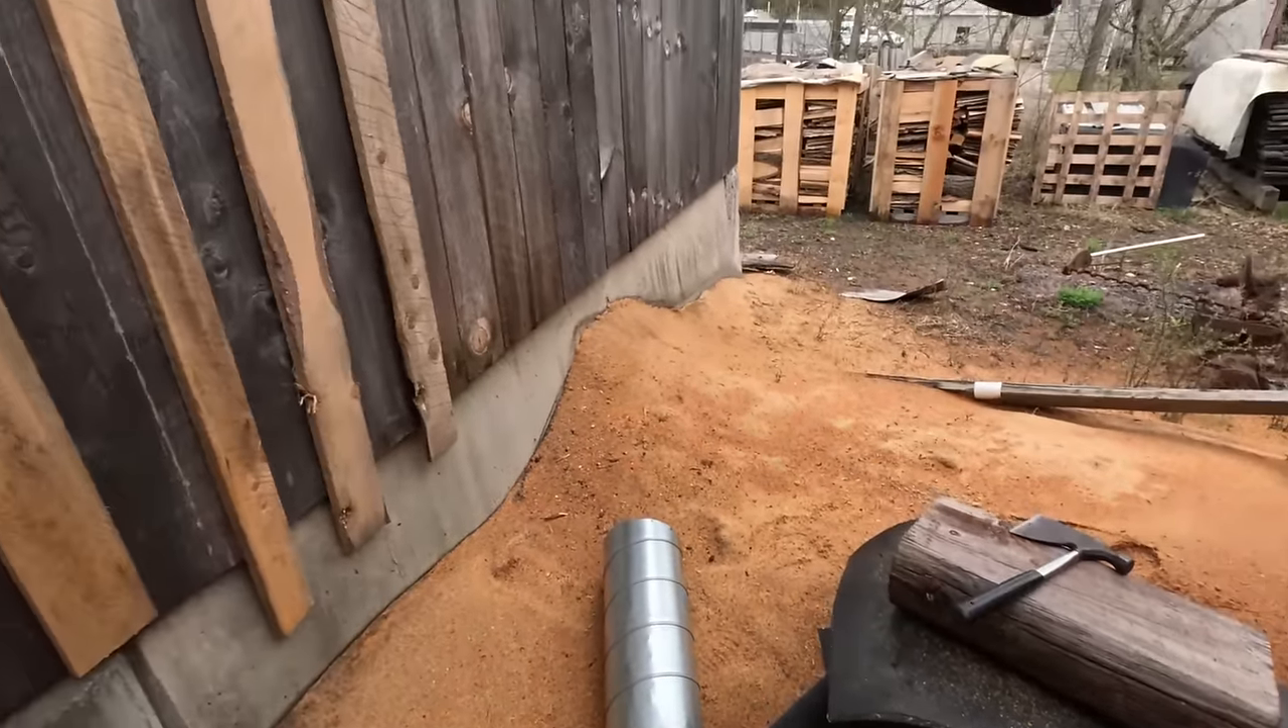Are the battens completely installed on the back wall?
No.